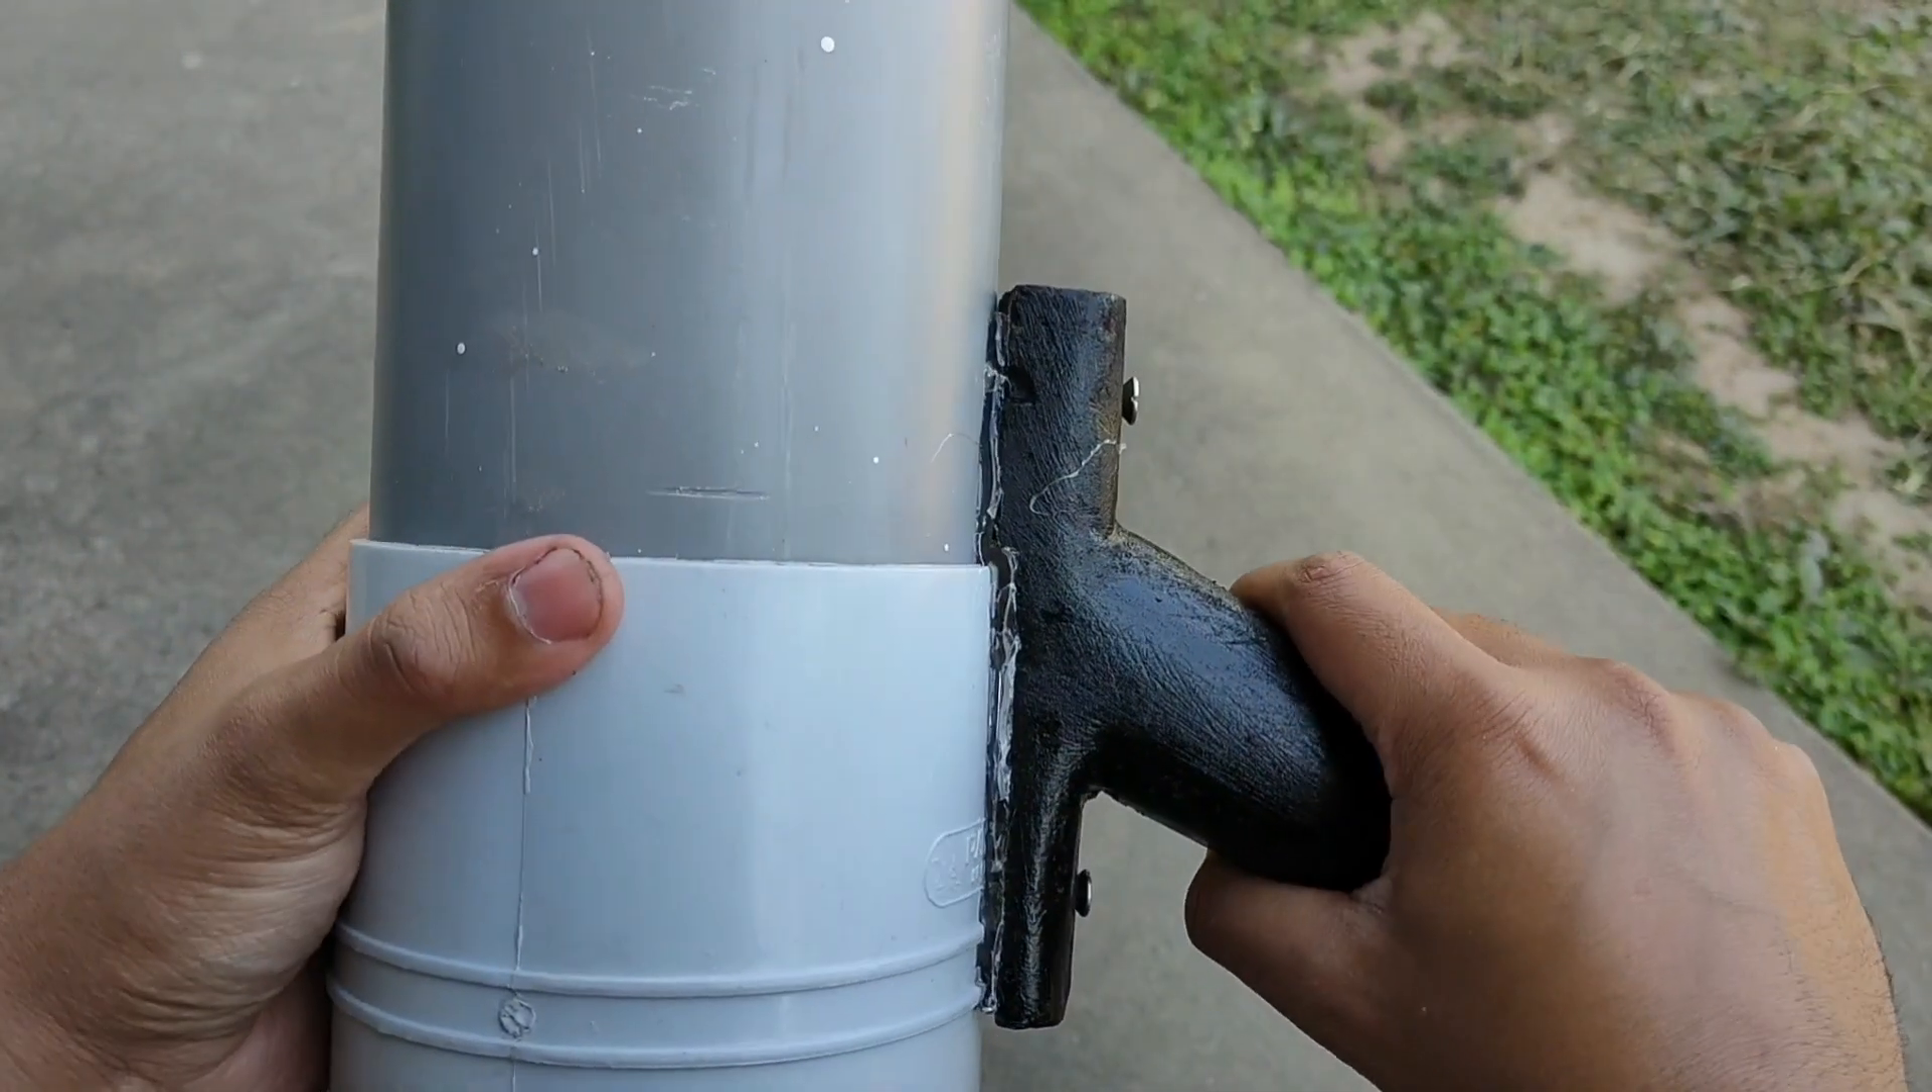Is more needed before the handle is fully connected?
No.